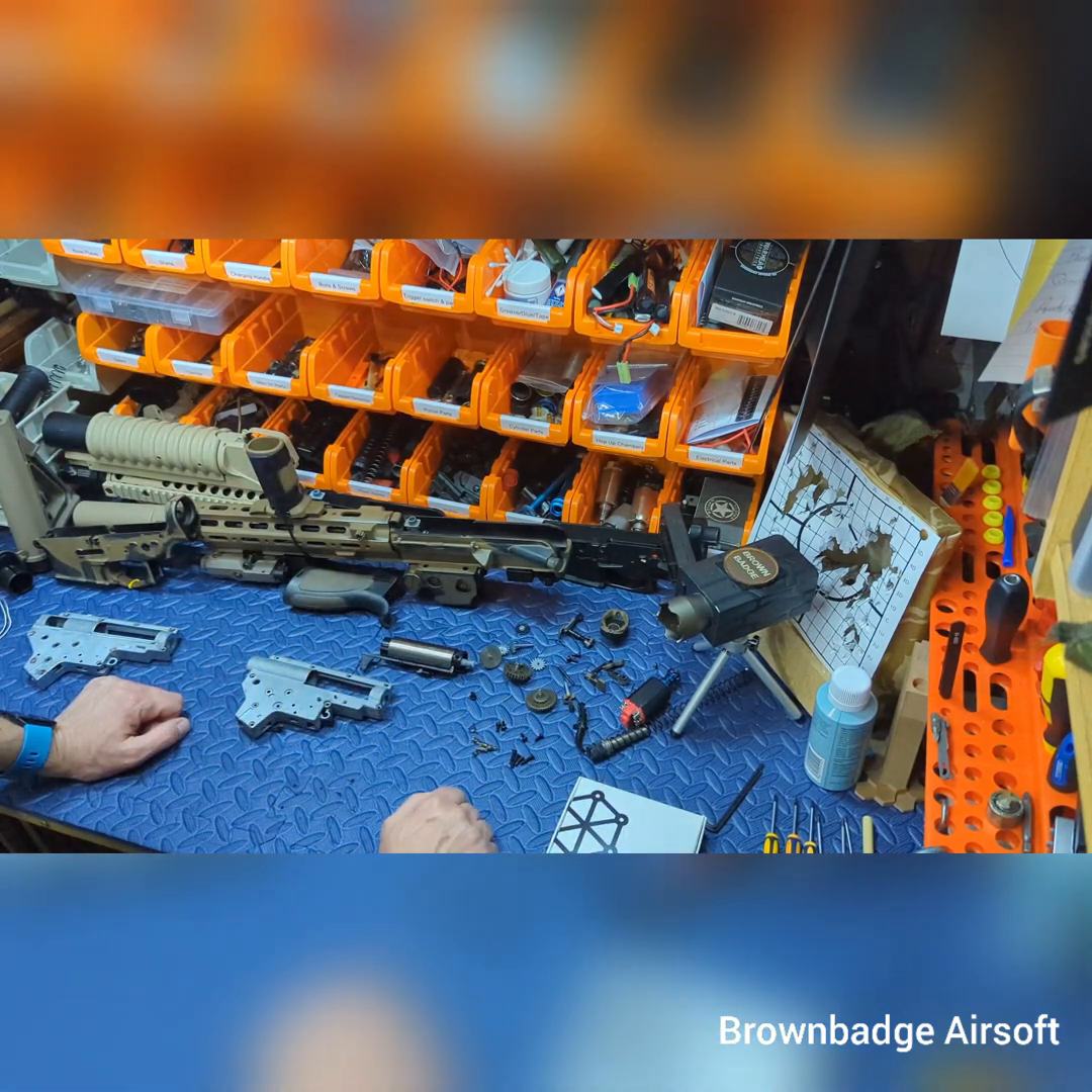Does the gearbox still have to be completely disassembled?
No.